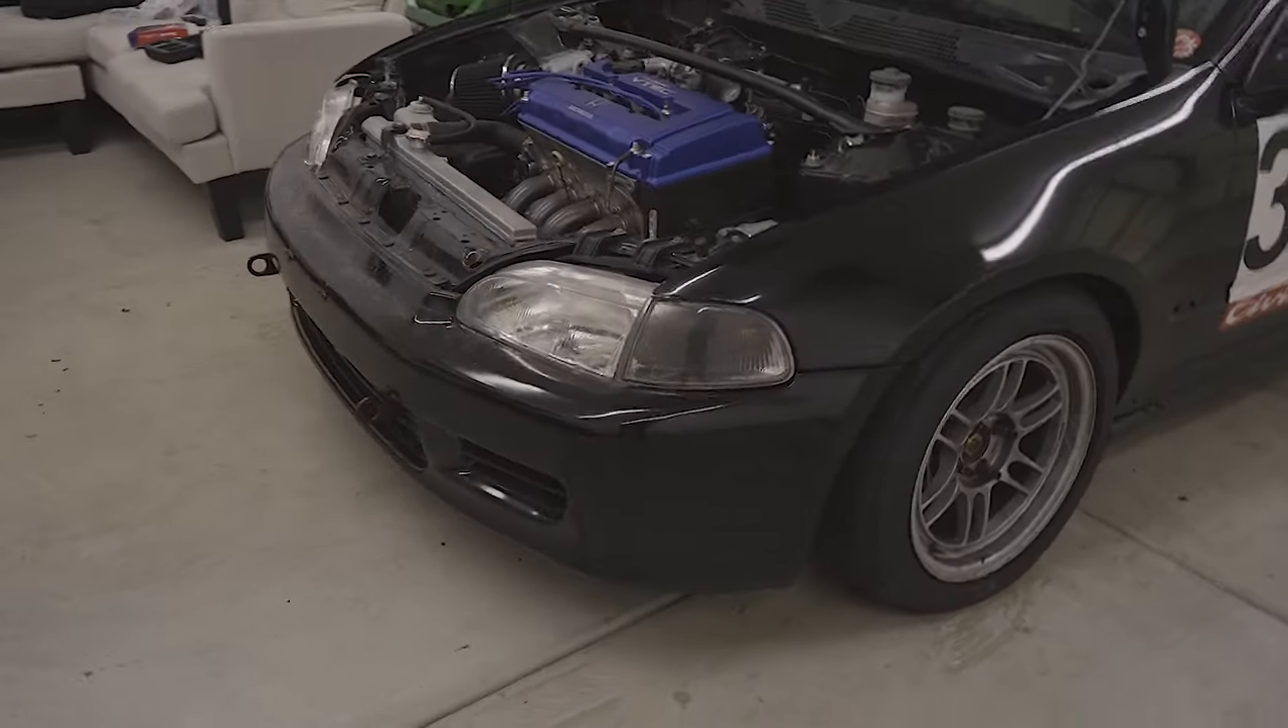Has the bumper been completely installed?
Yes.